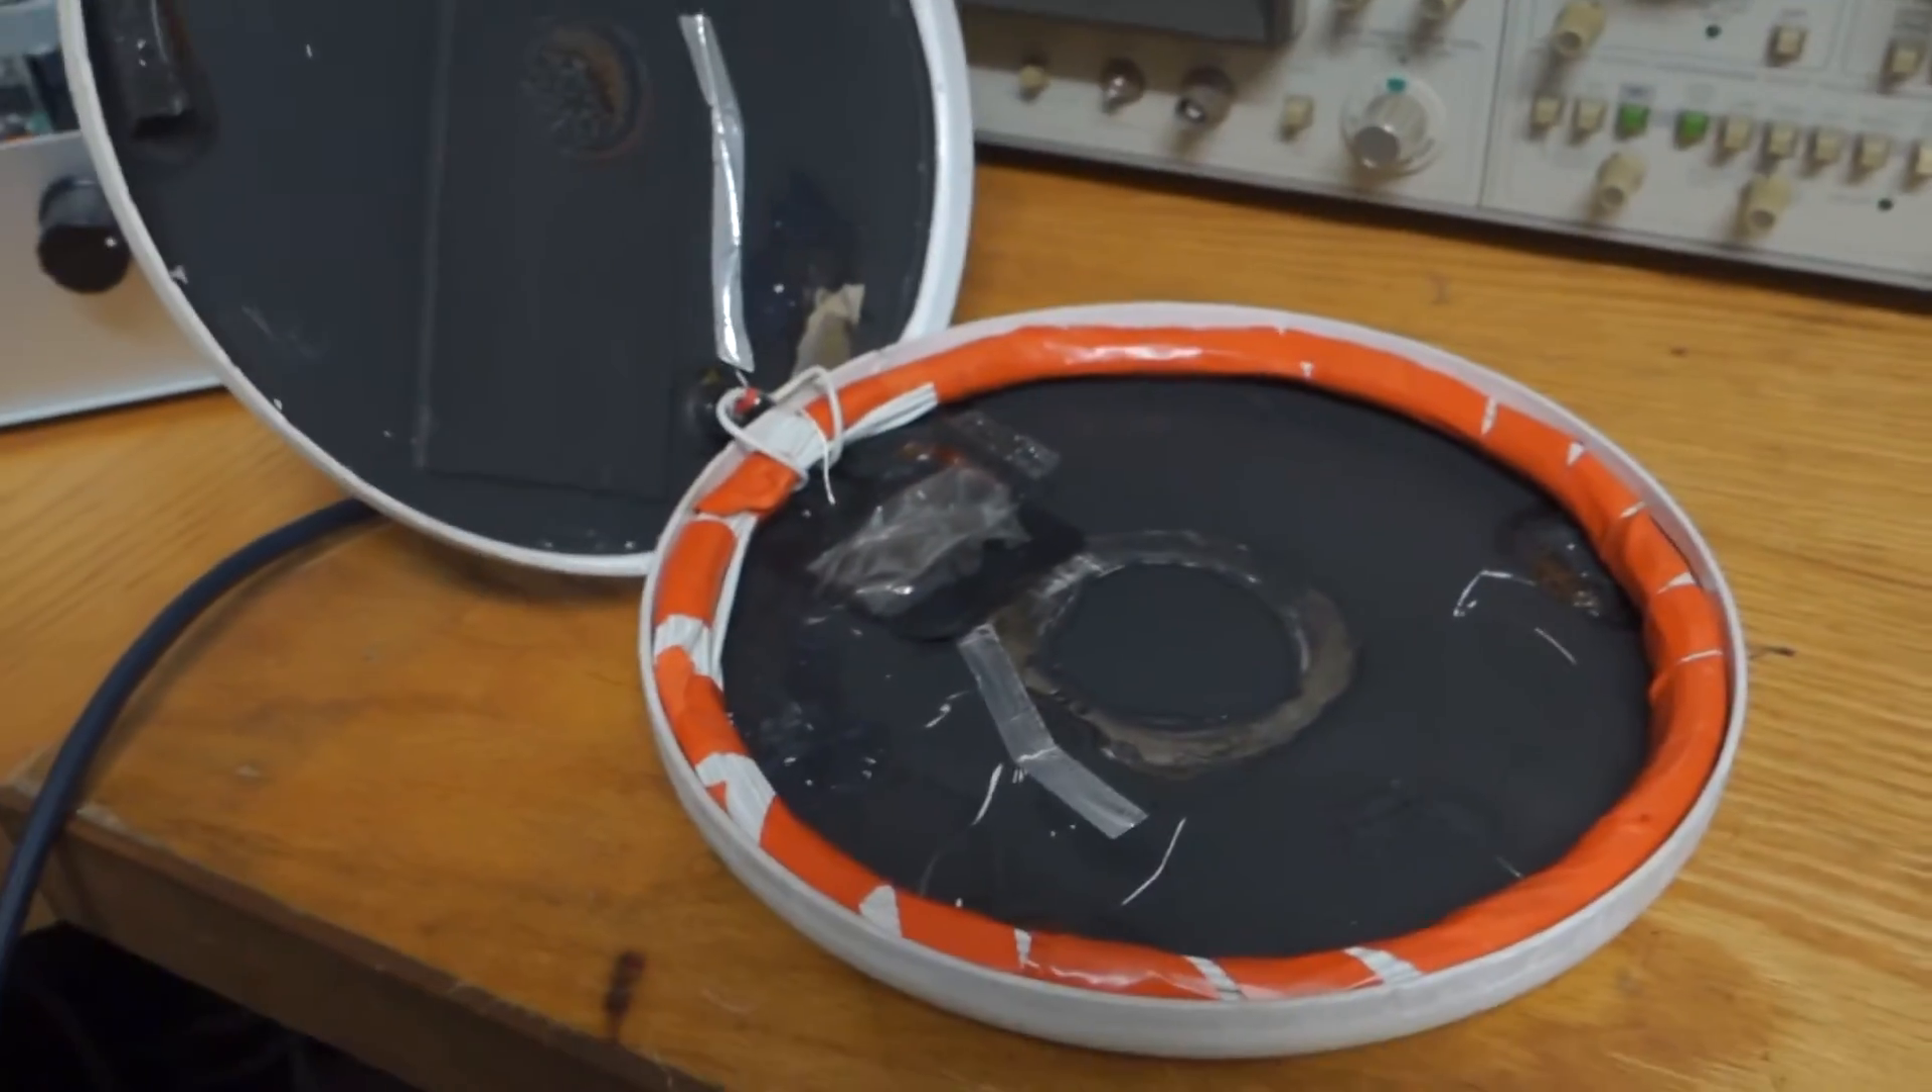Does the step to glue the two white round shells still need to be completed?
Yes.